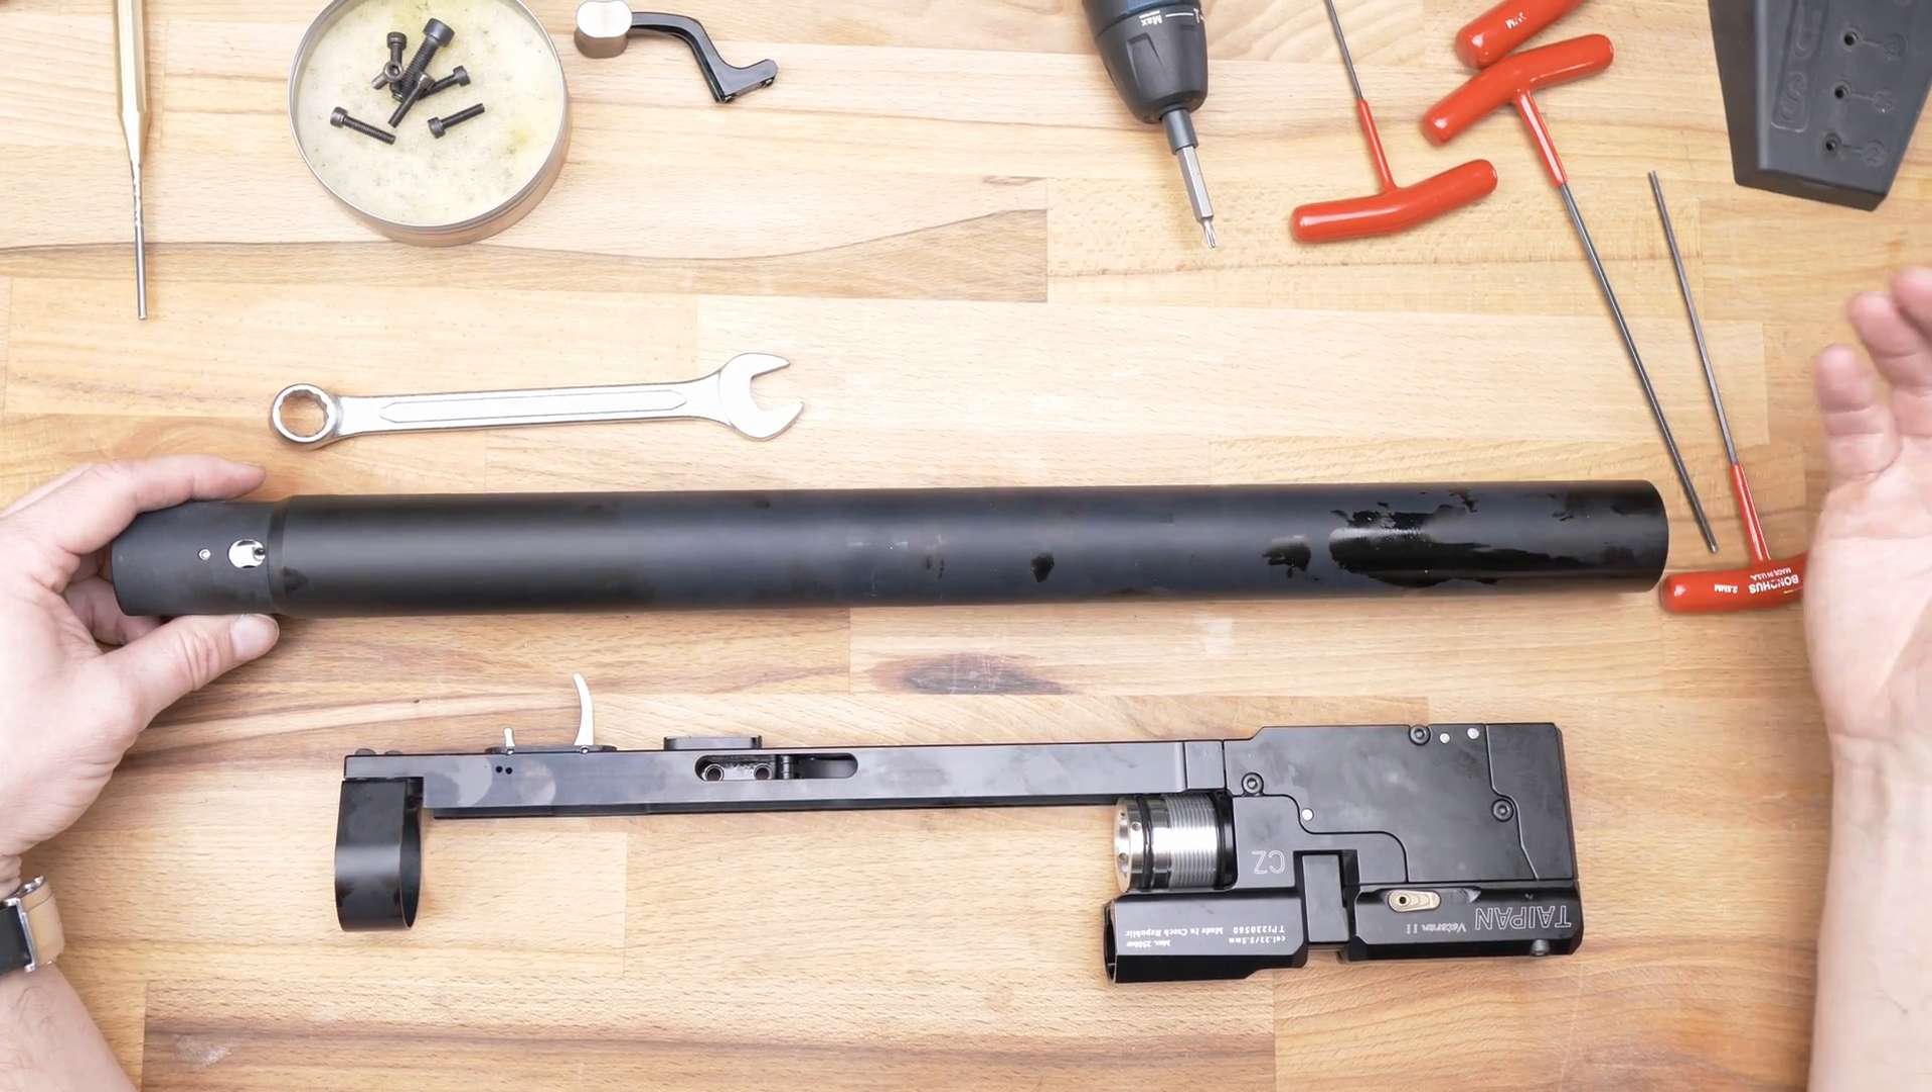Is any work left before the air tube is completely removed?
No.